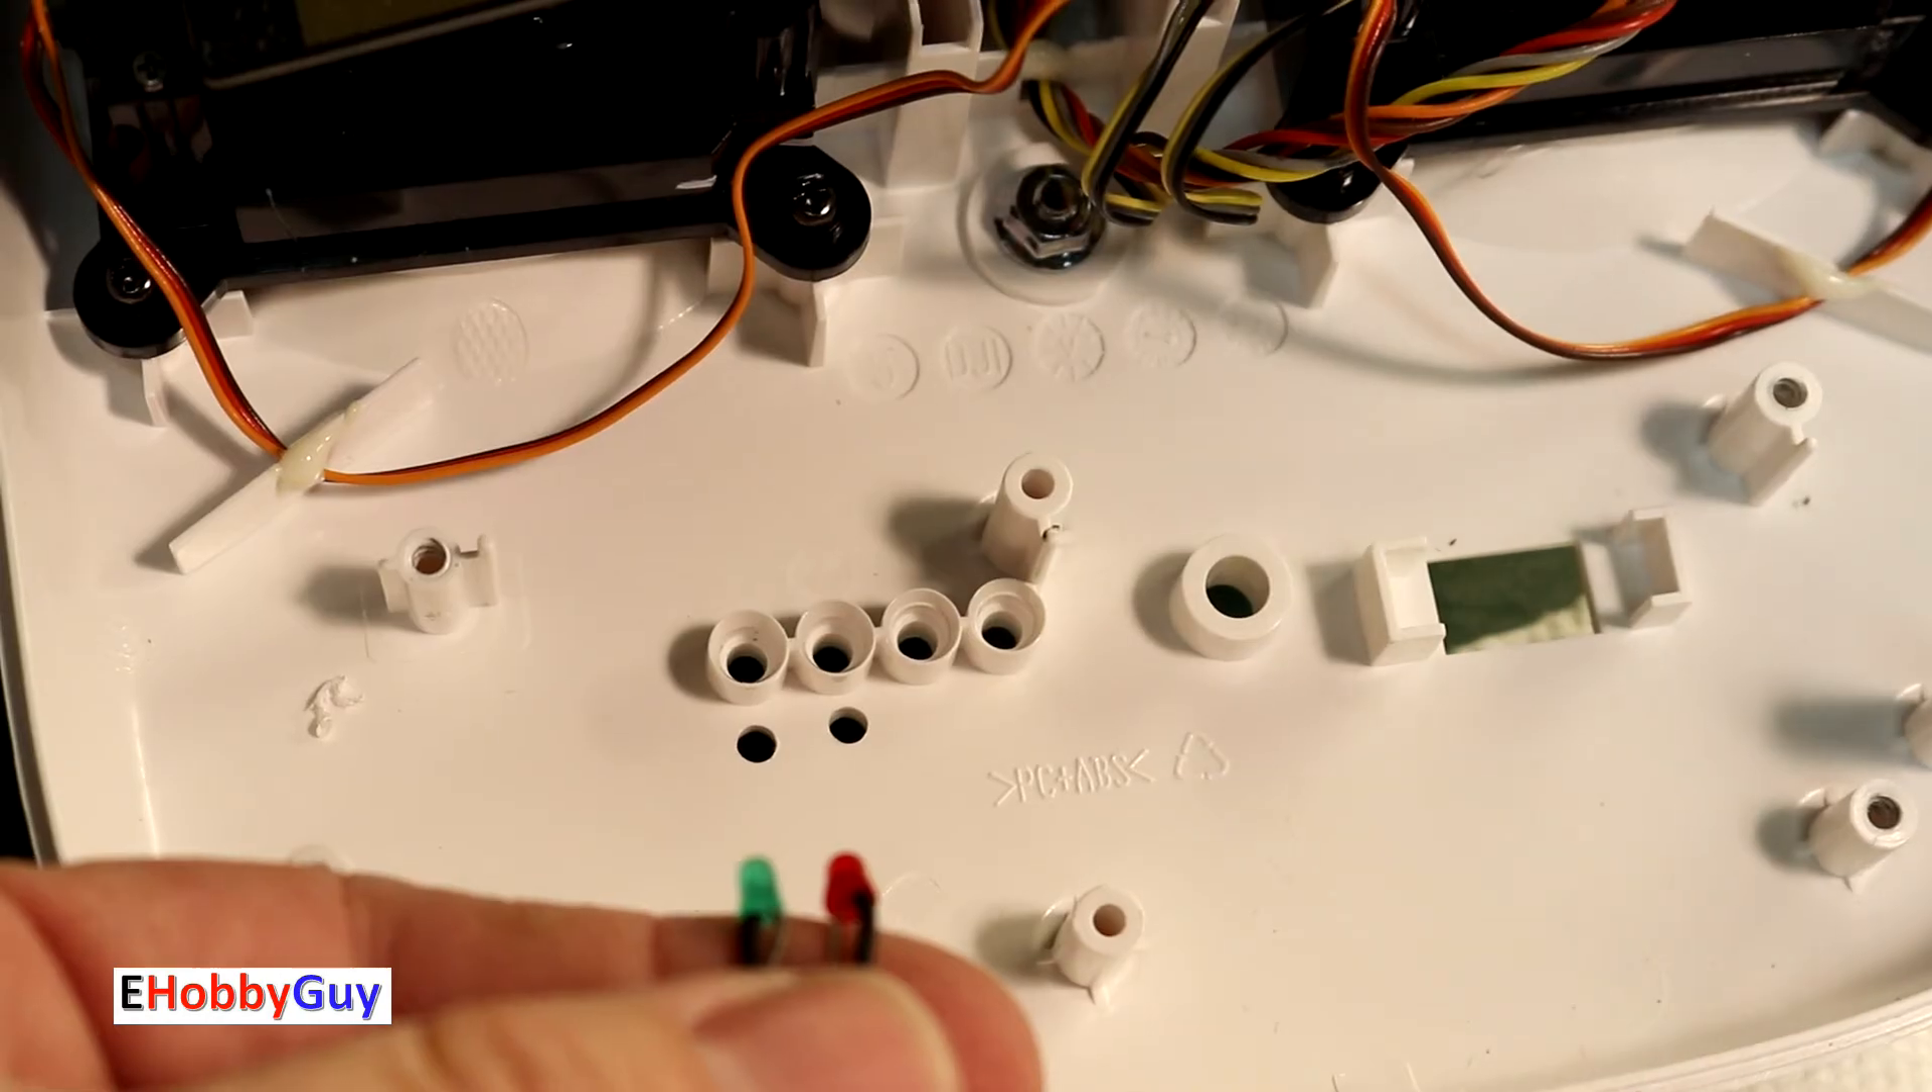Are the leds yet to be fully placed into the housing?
Yes.